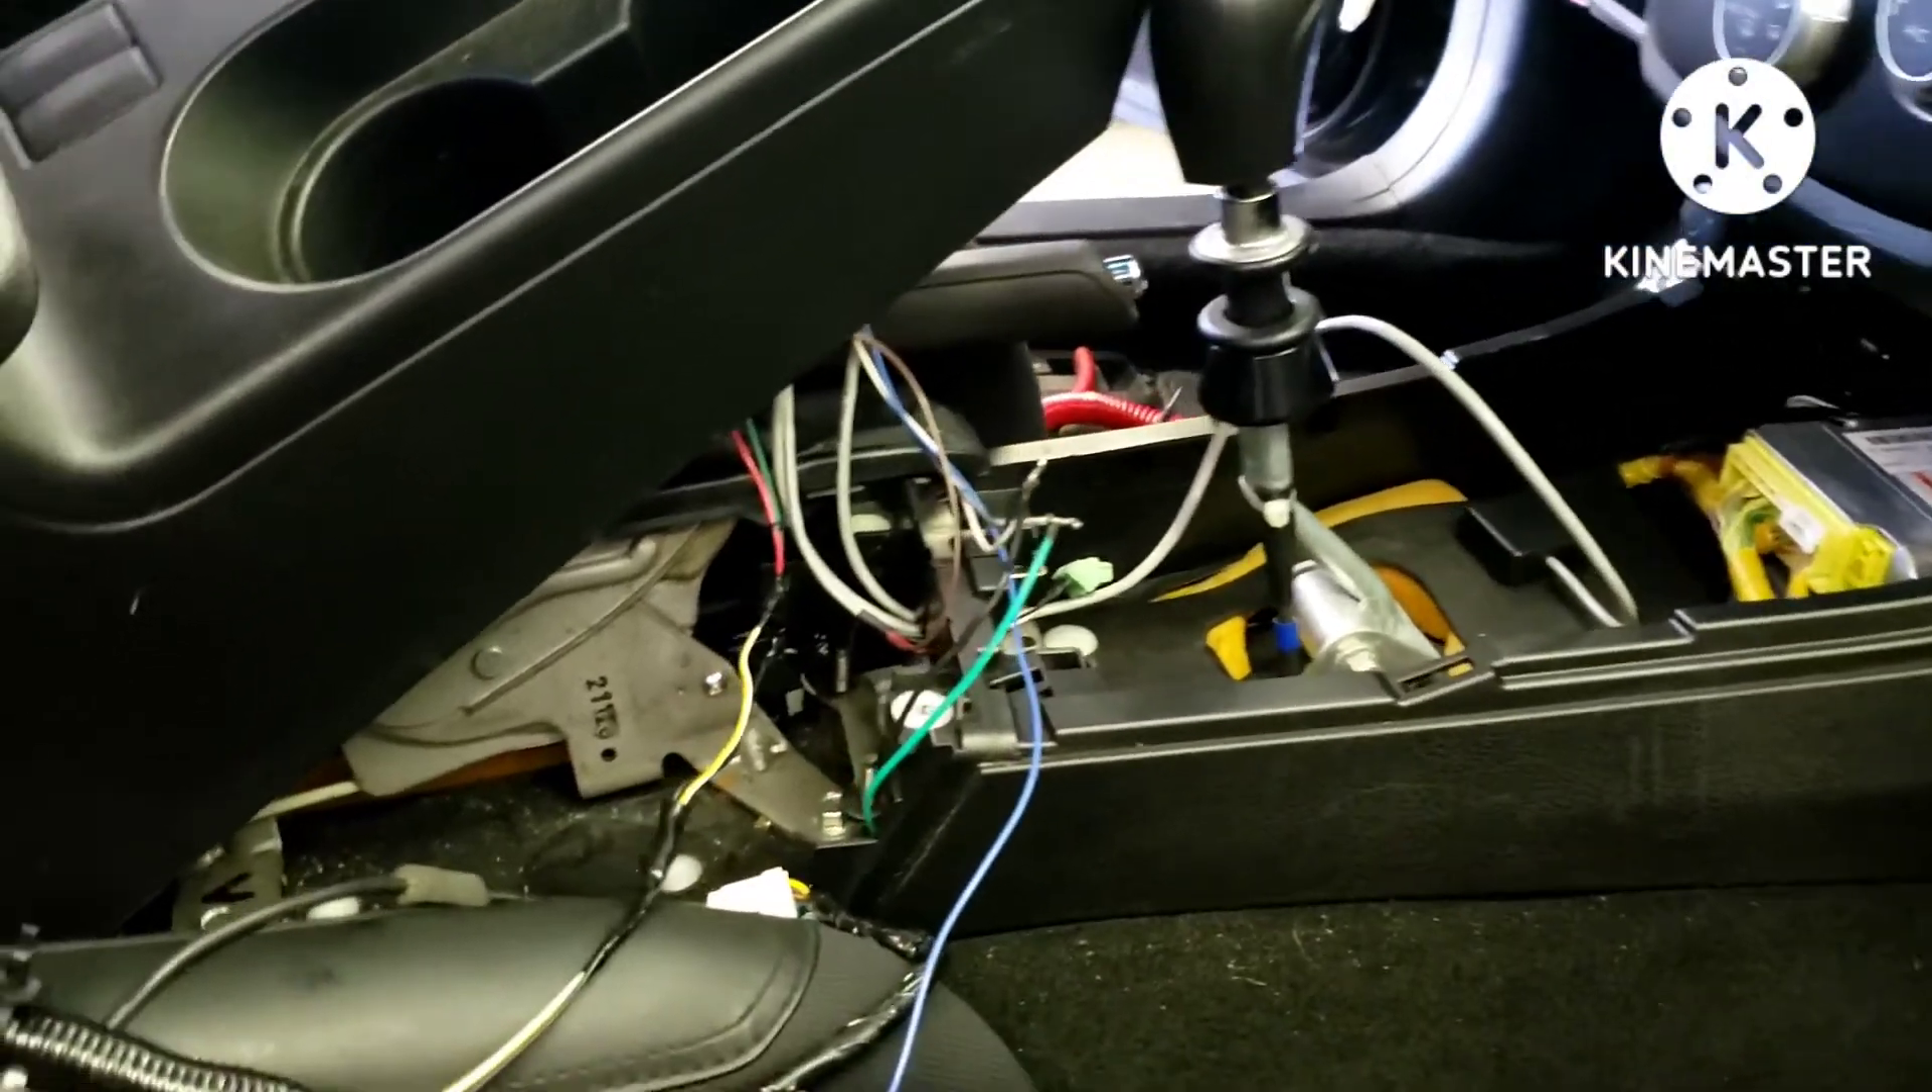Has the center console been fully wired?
No.